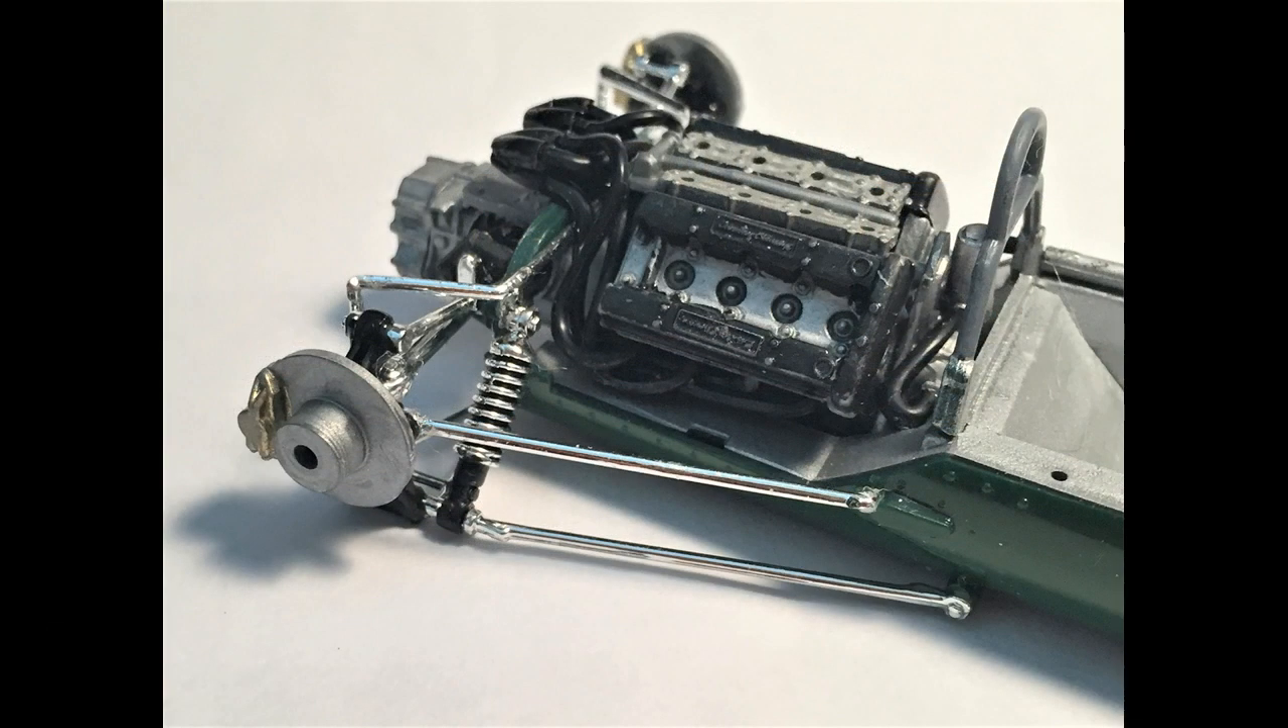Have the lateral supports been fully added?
Yes.